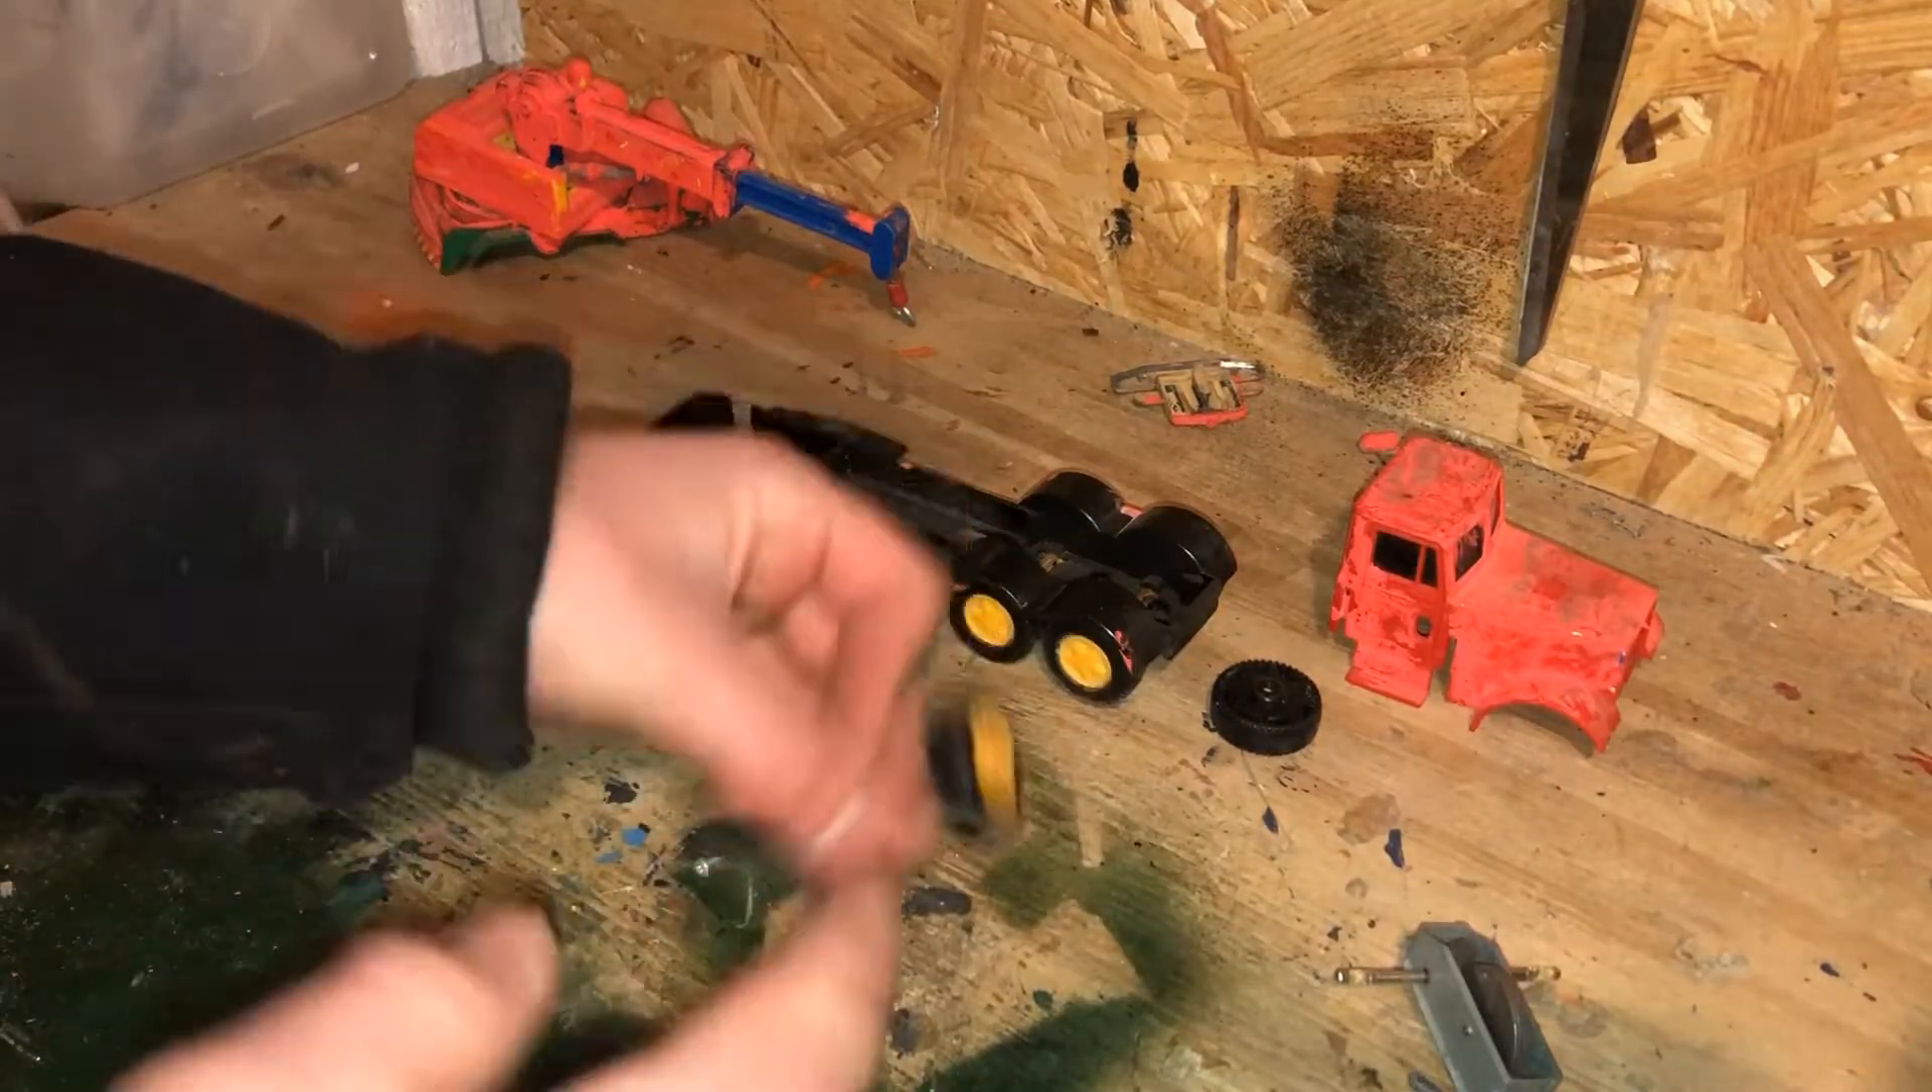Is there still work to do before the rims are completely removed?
Yes.